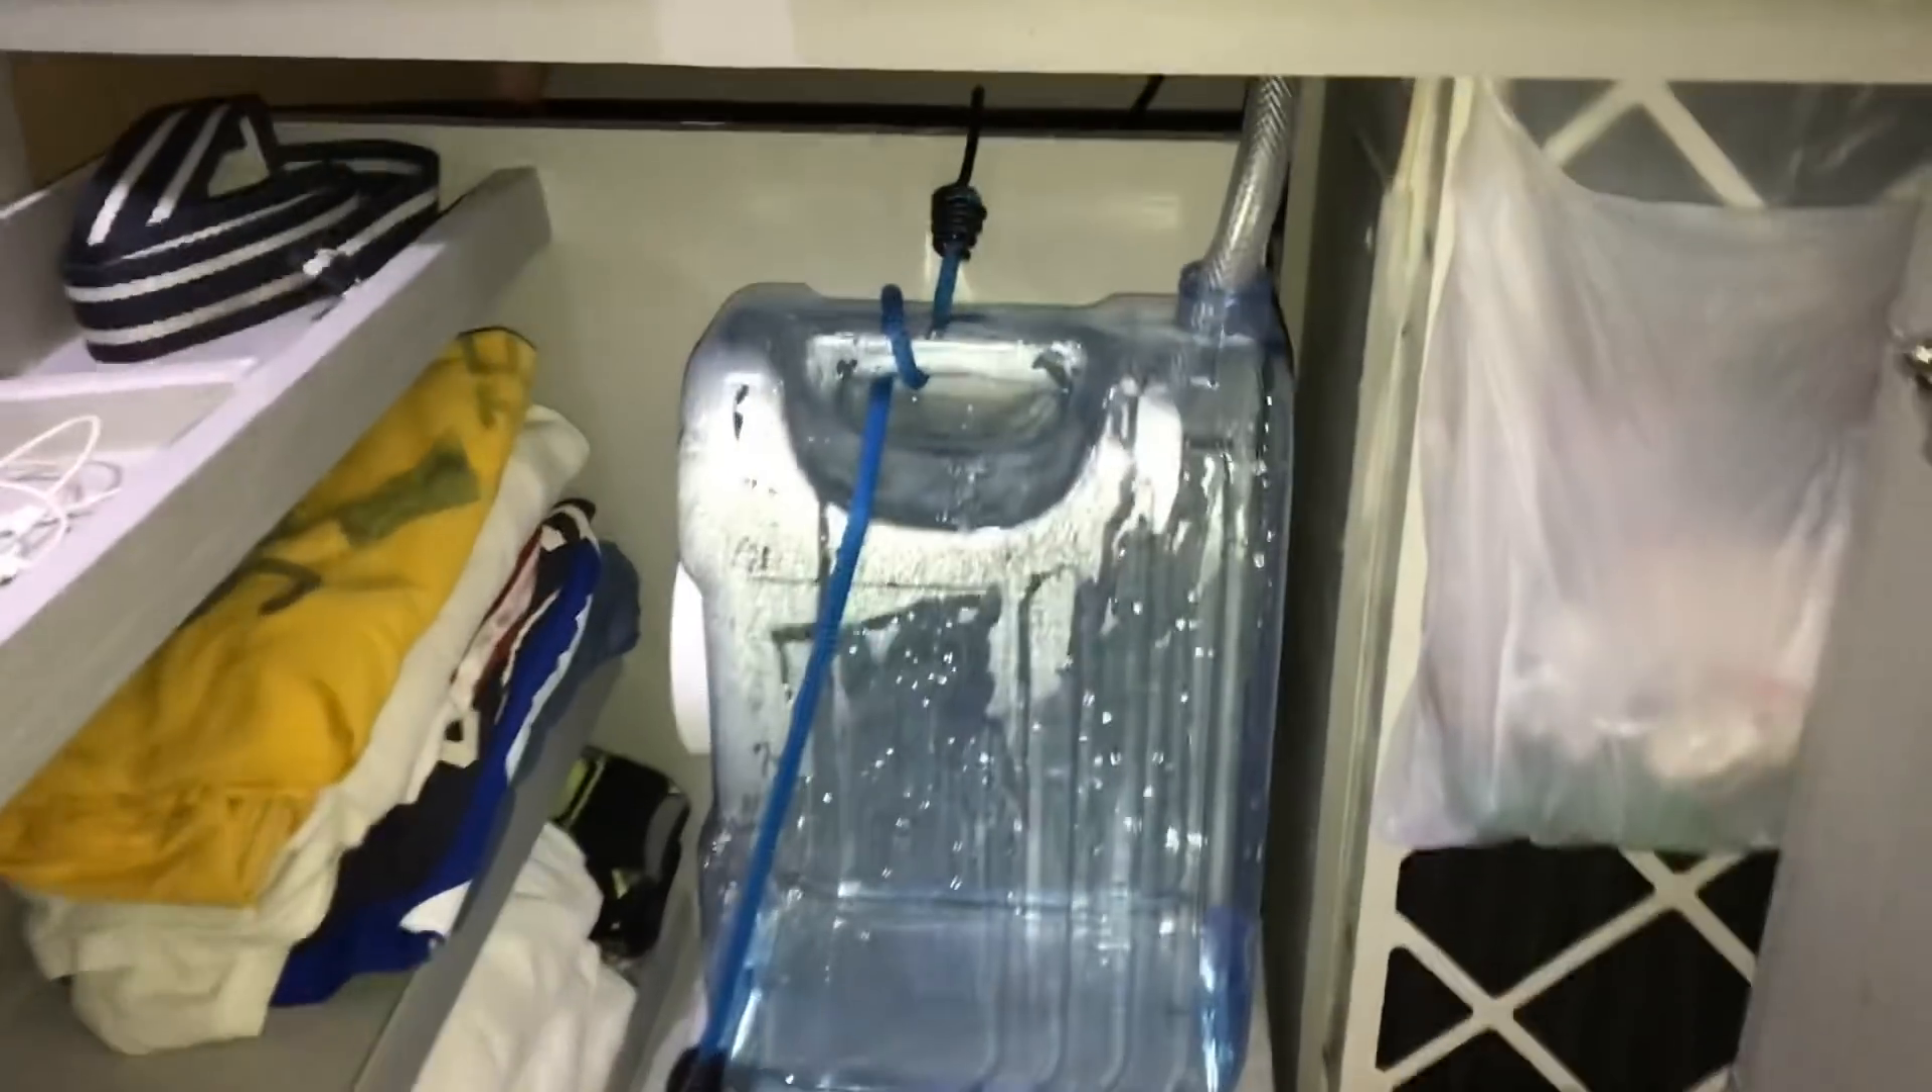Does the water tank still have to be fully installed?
No.